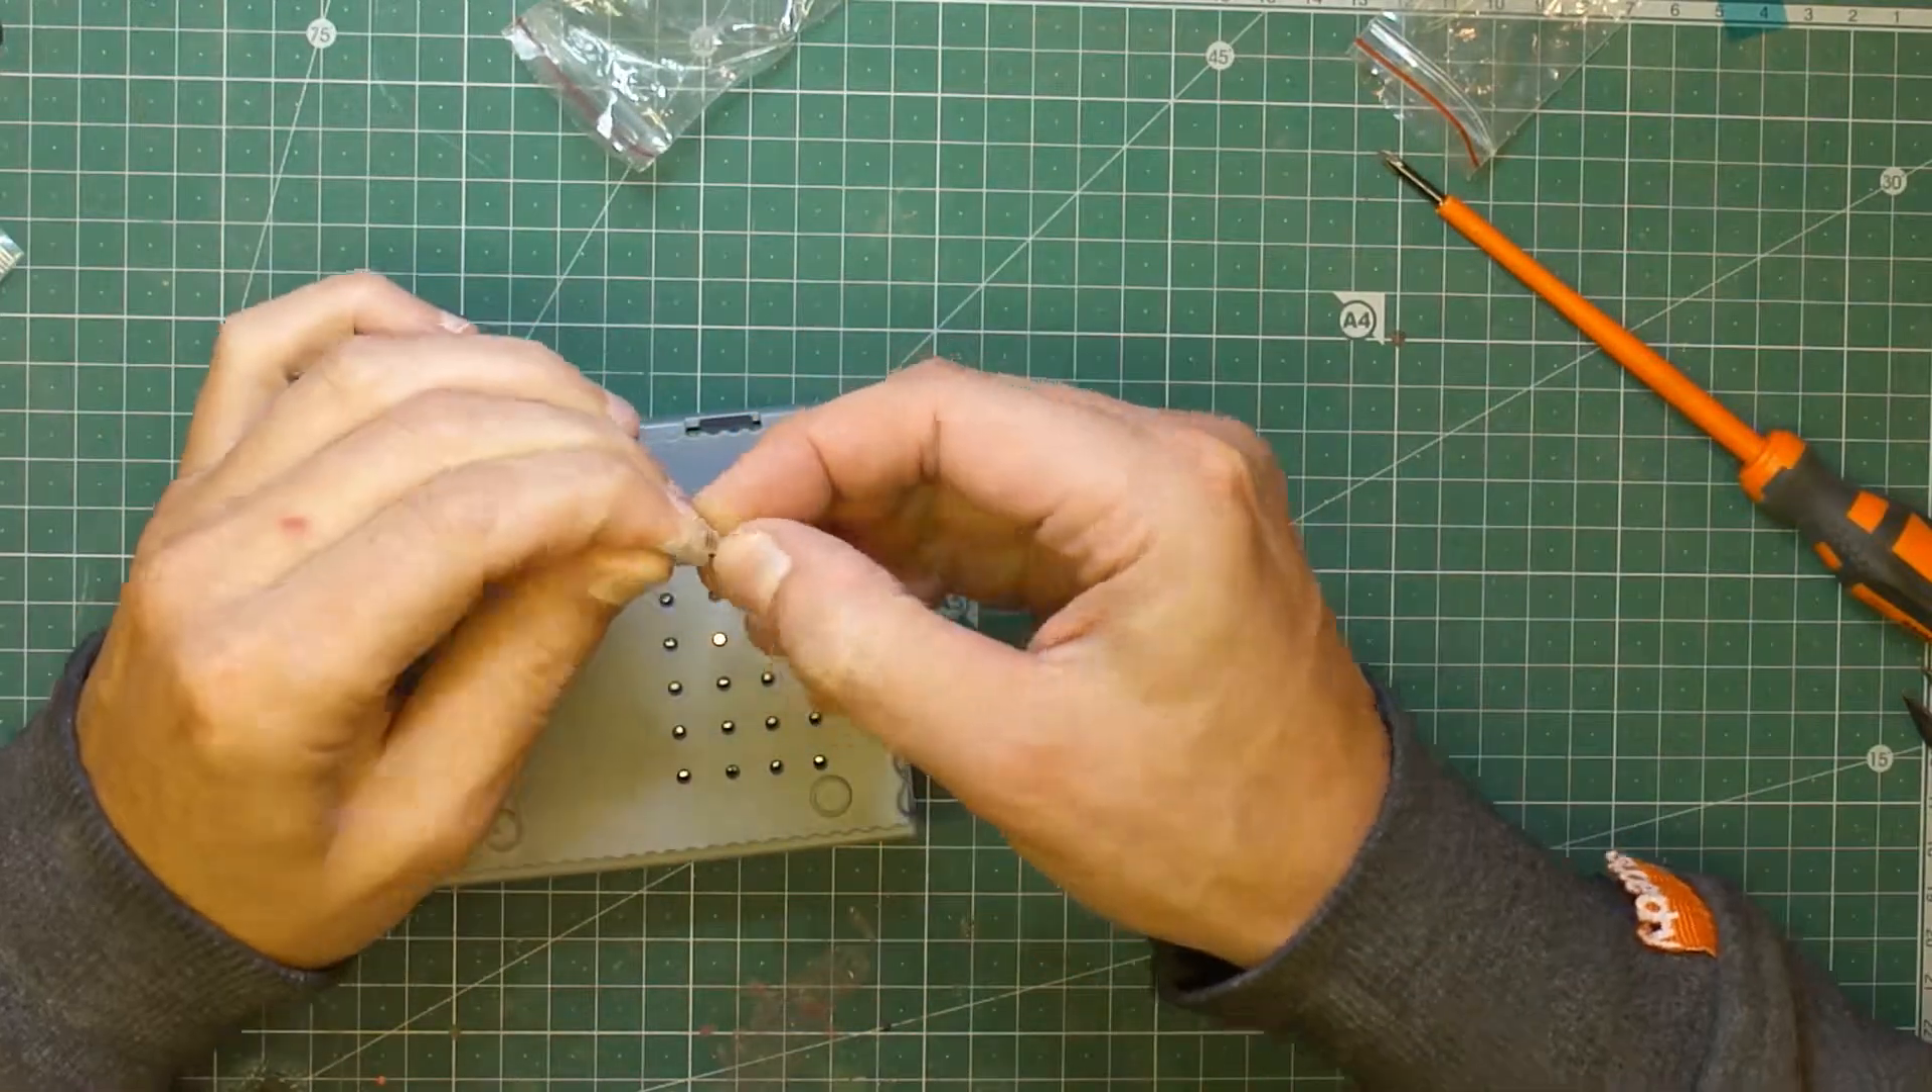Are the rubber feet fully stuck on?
No.